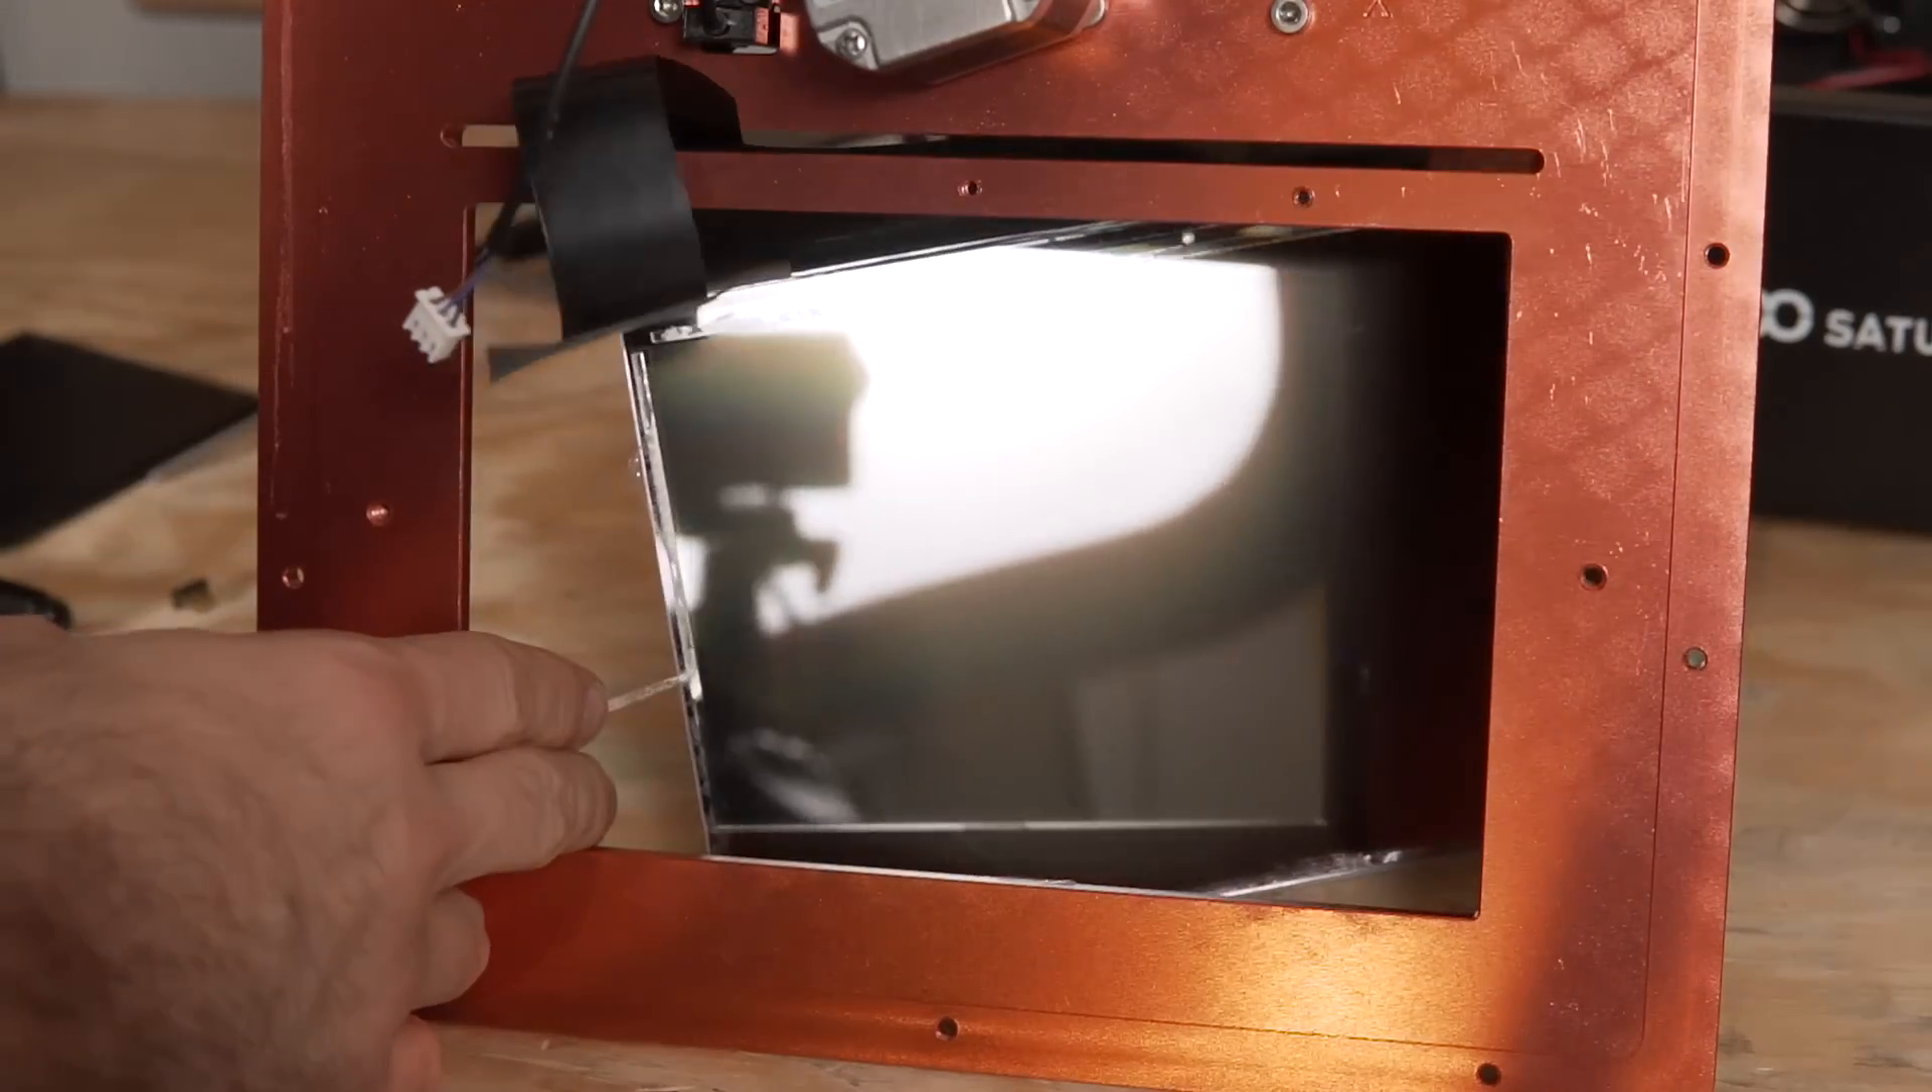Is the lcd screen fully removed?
No.